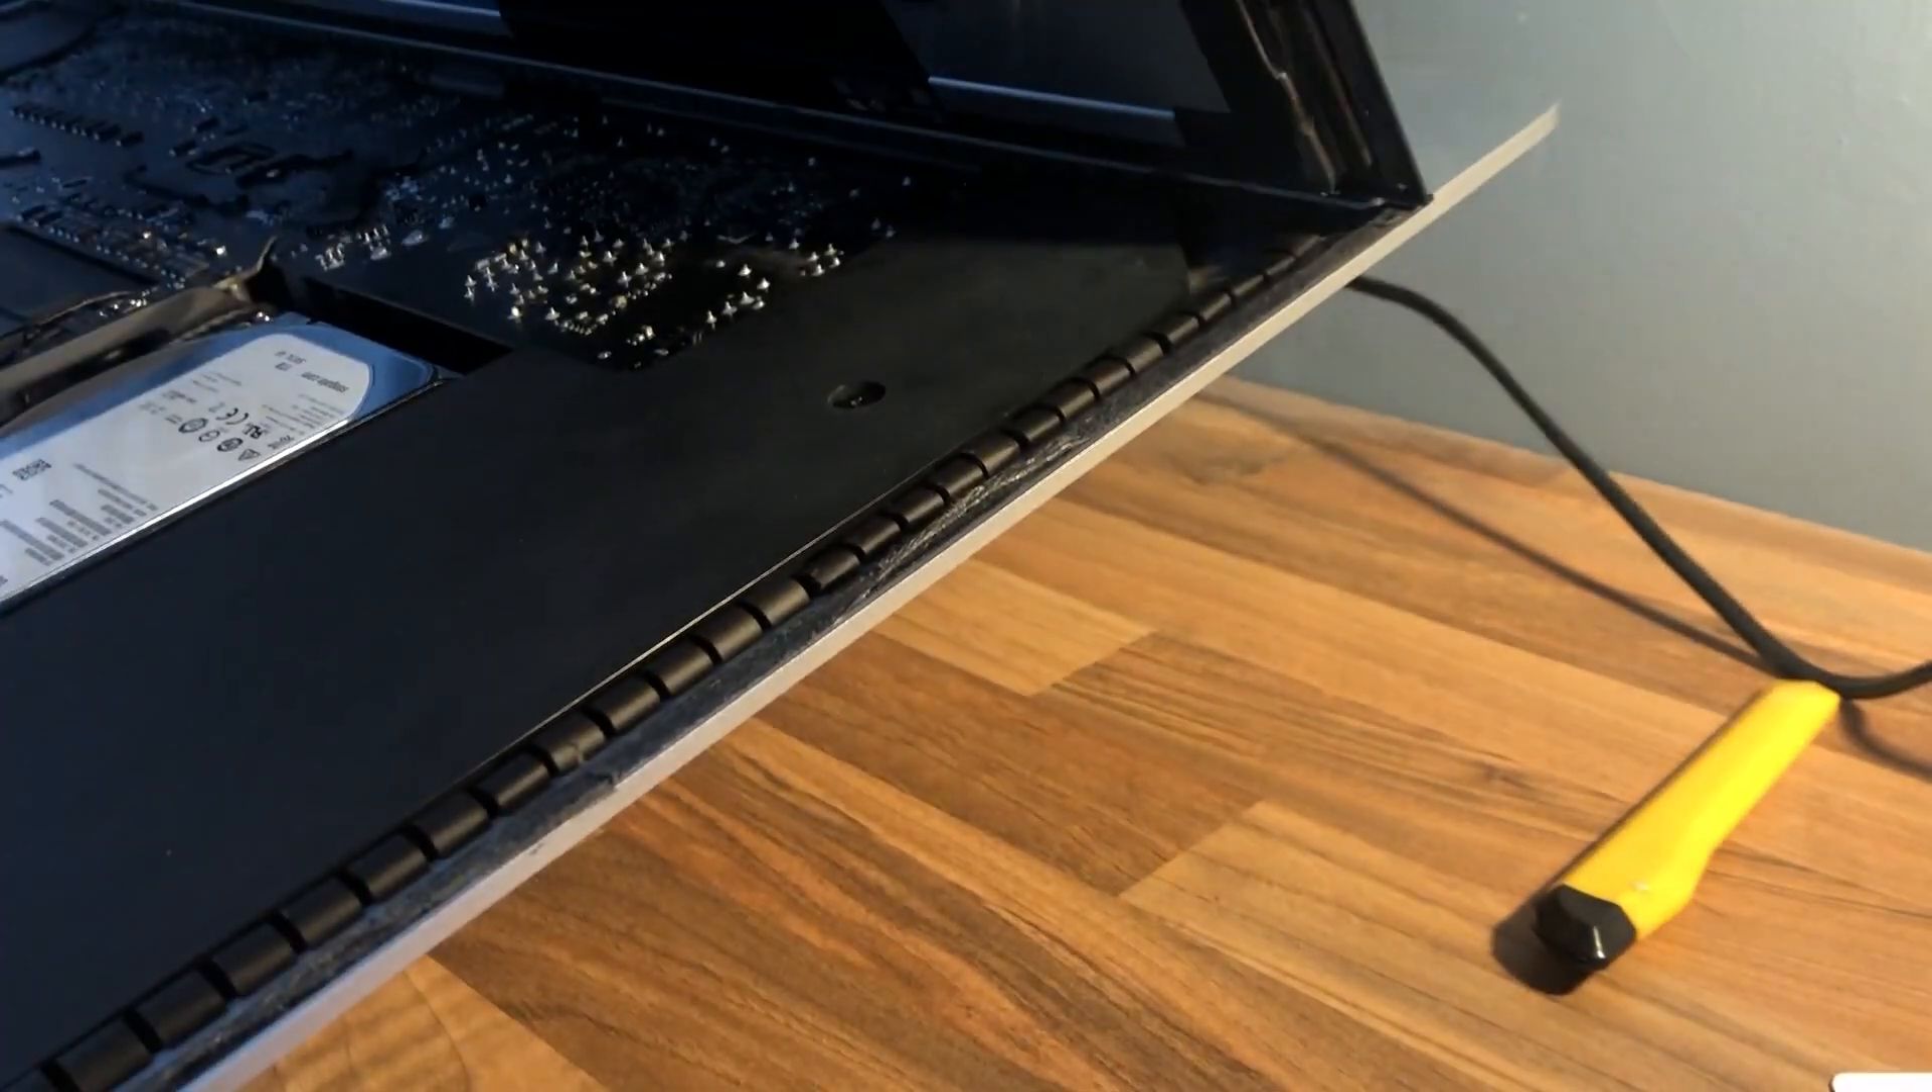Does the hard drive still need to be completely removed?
Yes.